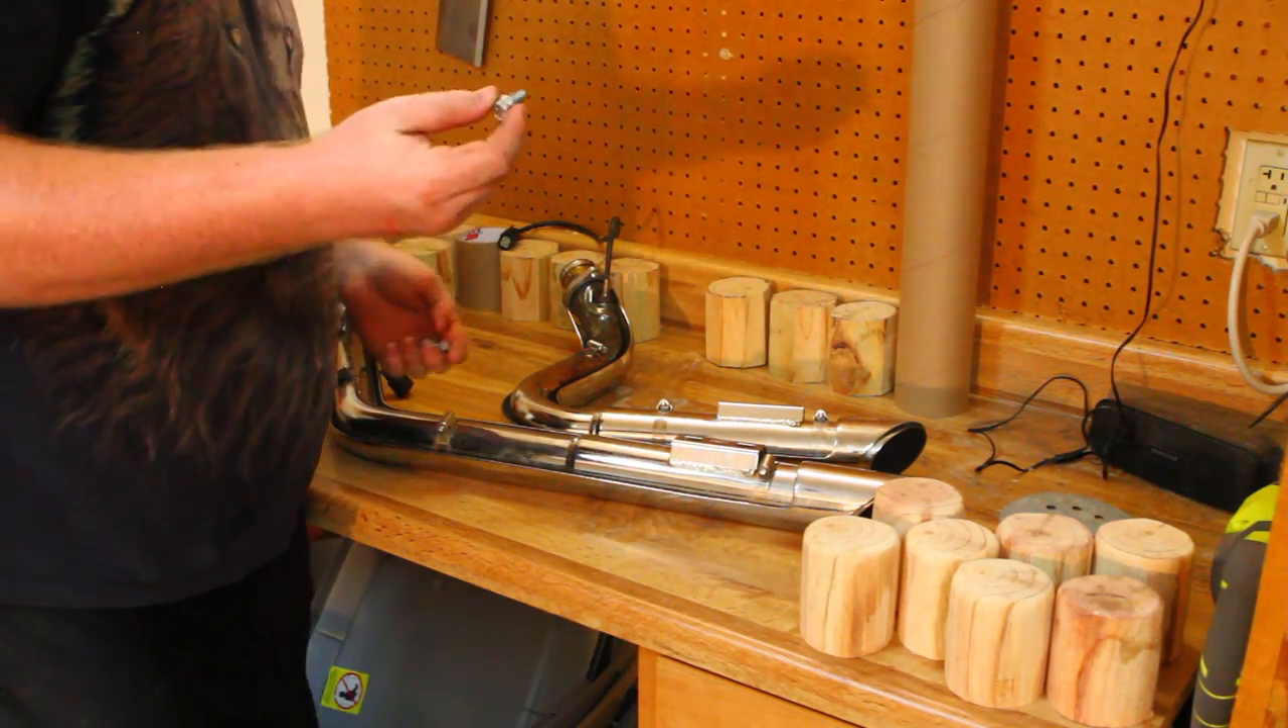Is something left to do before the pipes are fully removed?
No.